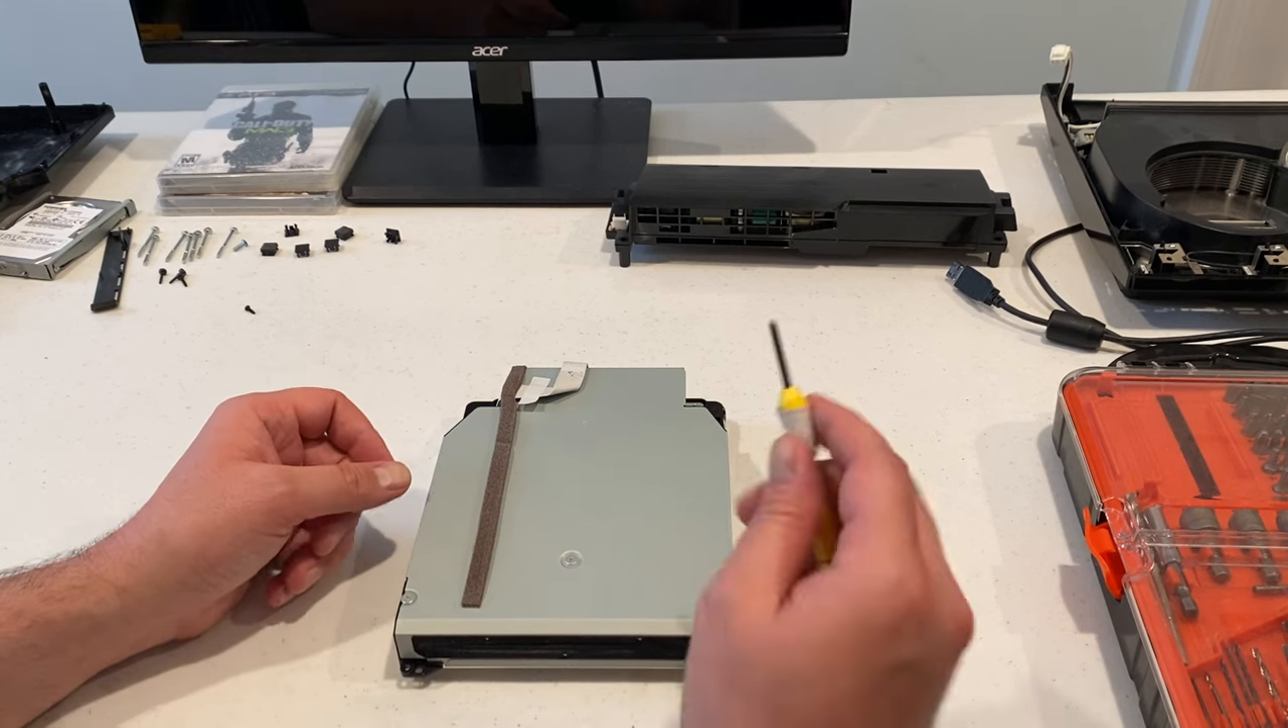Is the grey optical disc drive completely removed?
Yes.